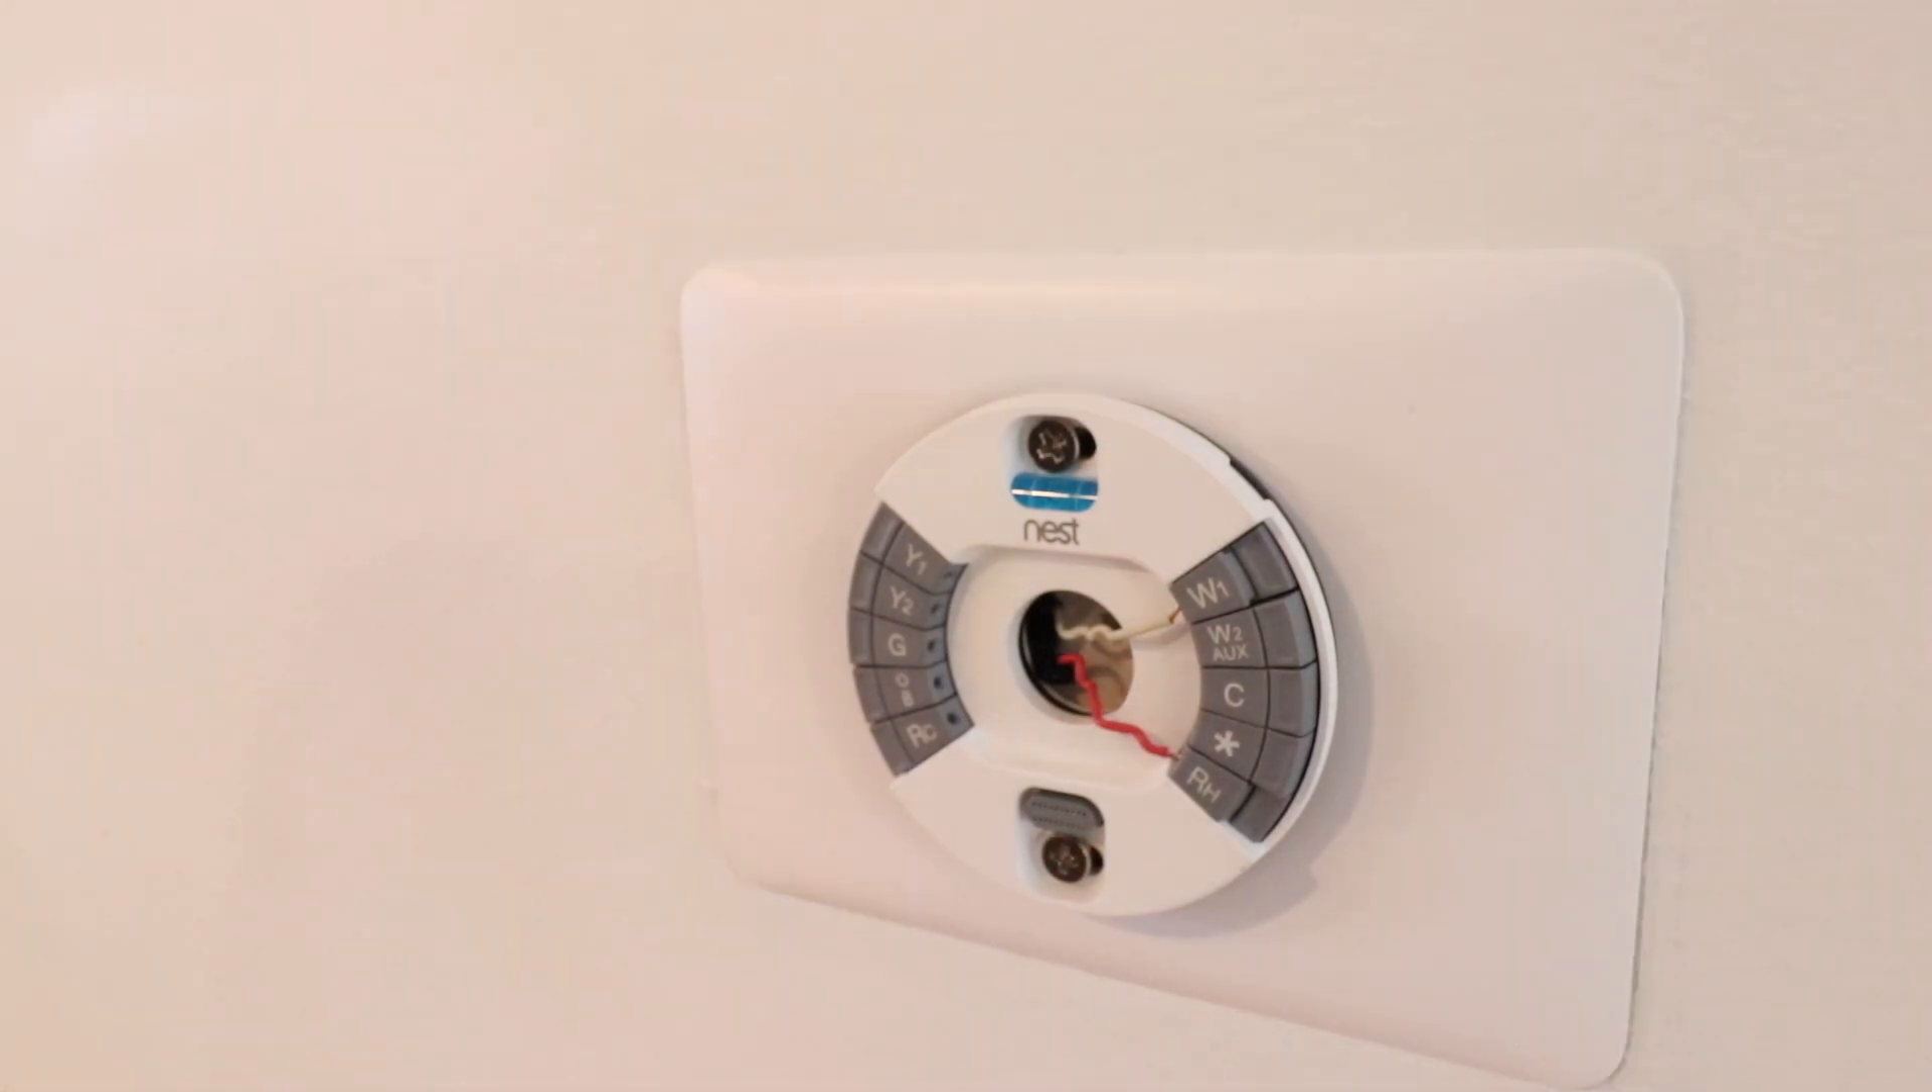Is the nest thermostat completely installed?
No.